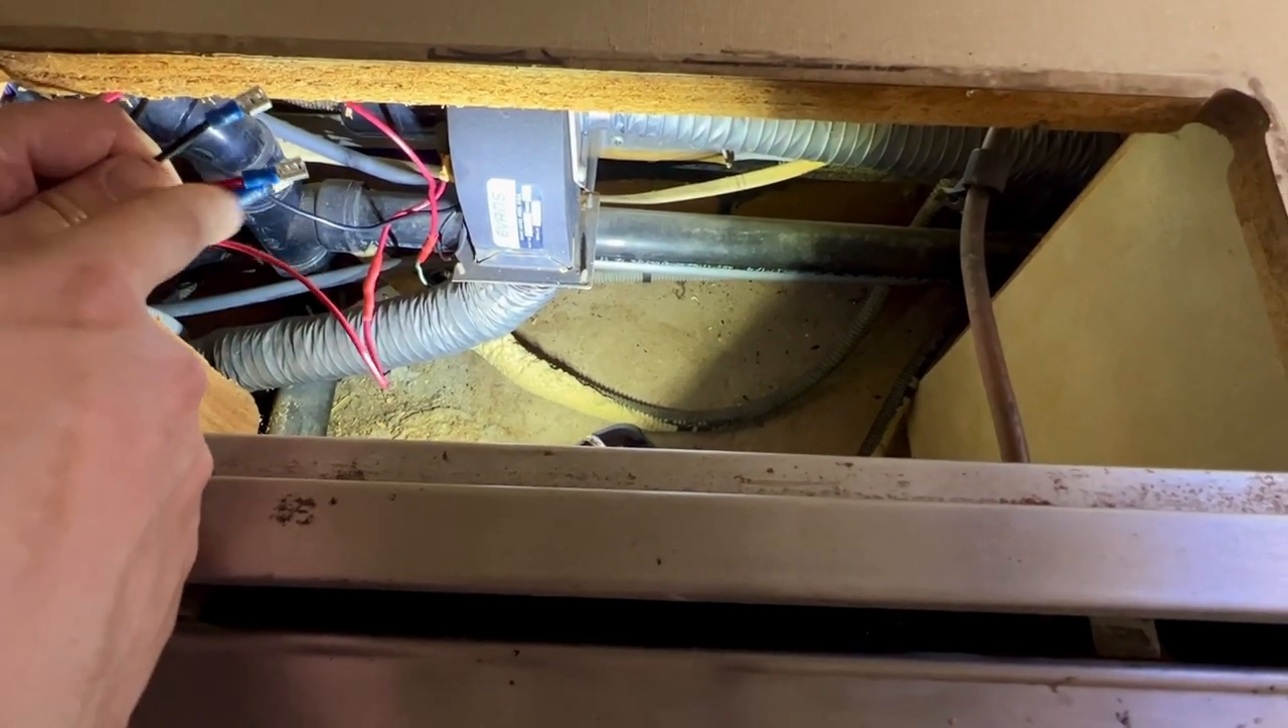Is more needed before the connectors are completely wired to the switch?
Yes.